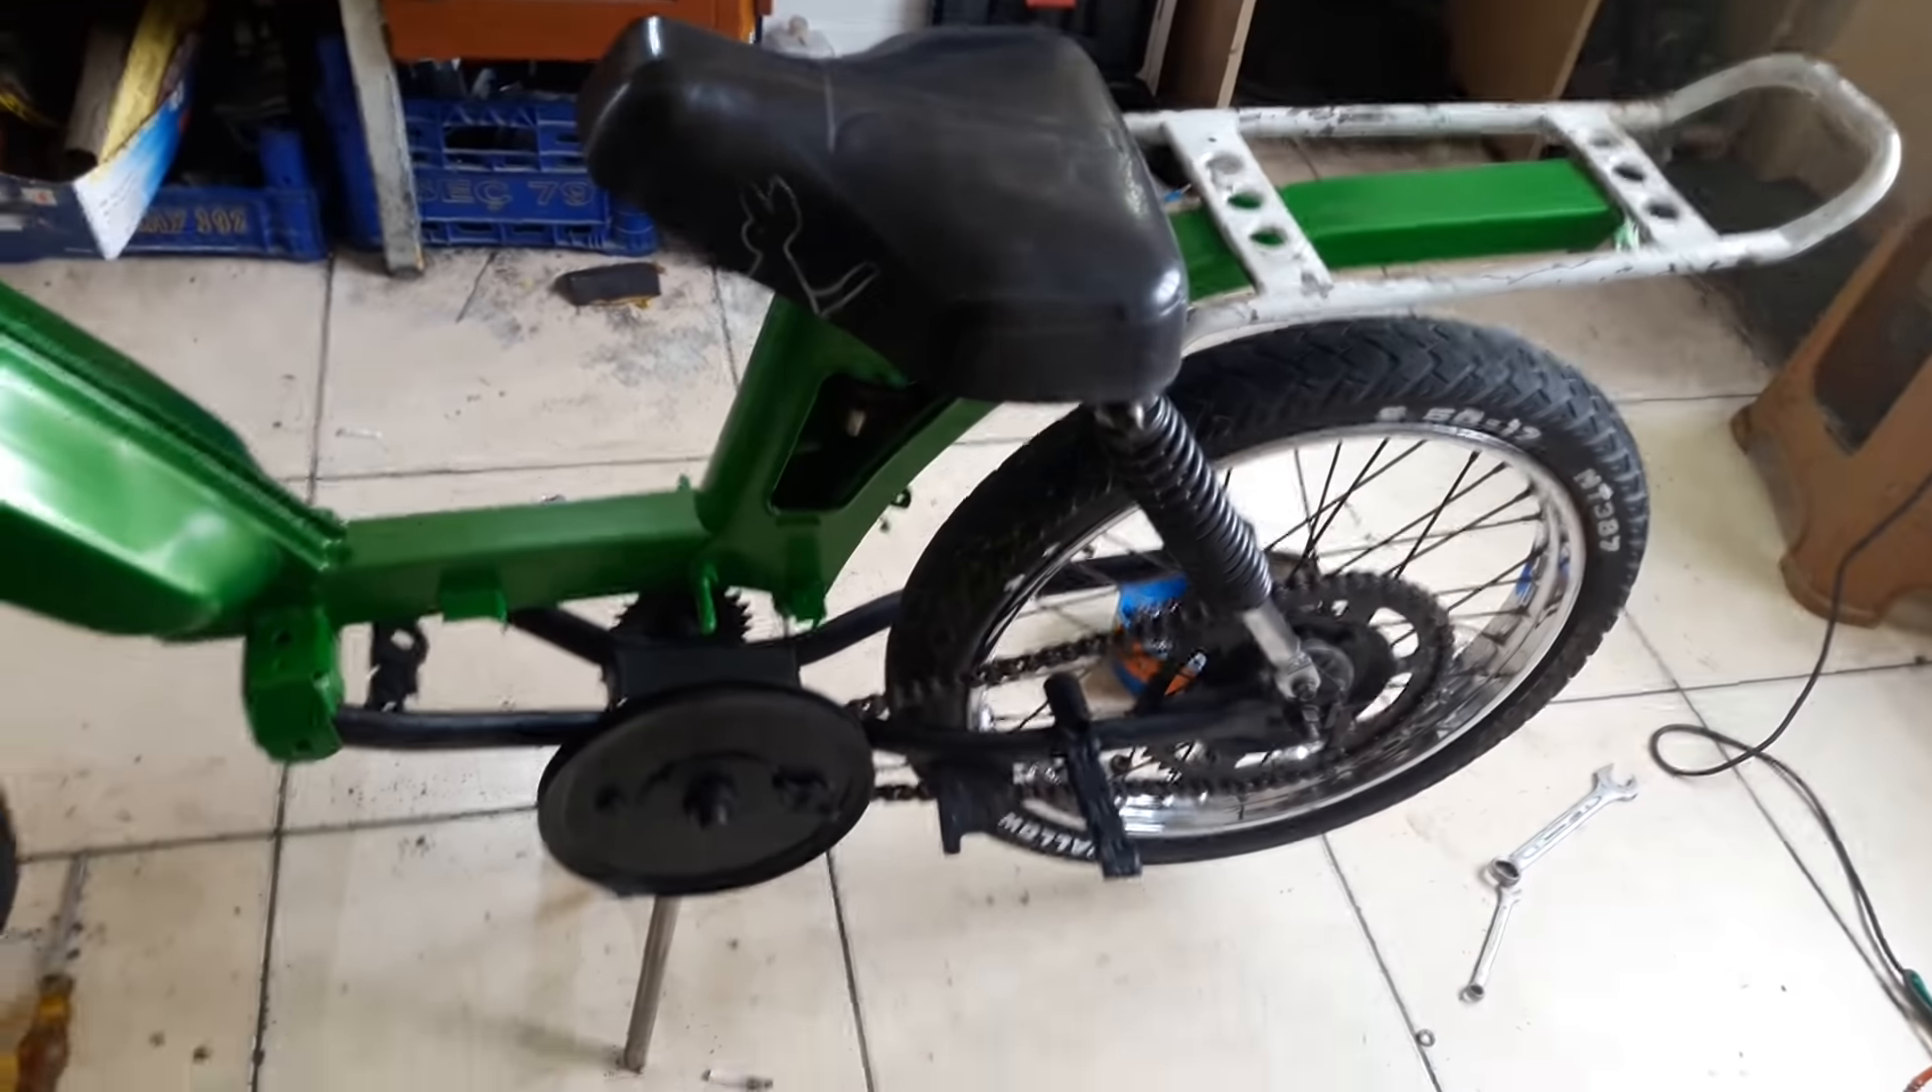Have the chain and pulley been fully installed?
Yes.